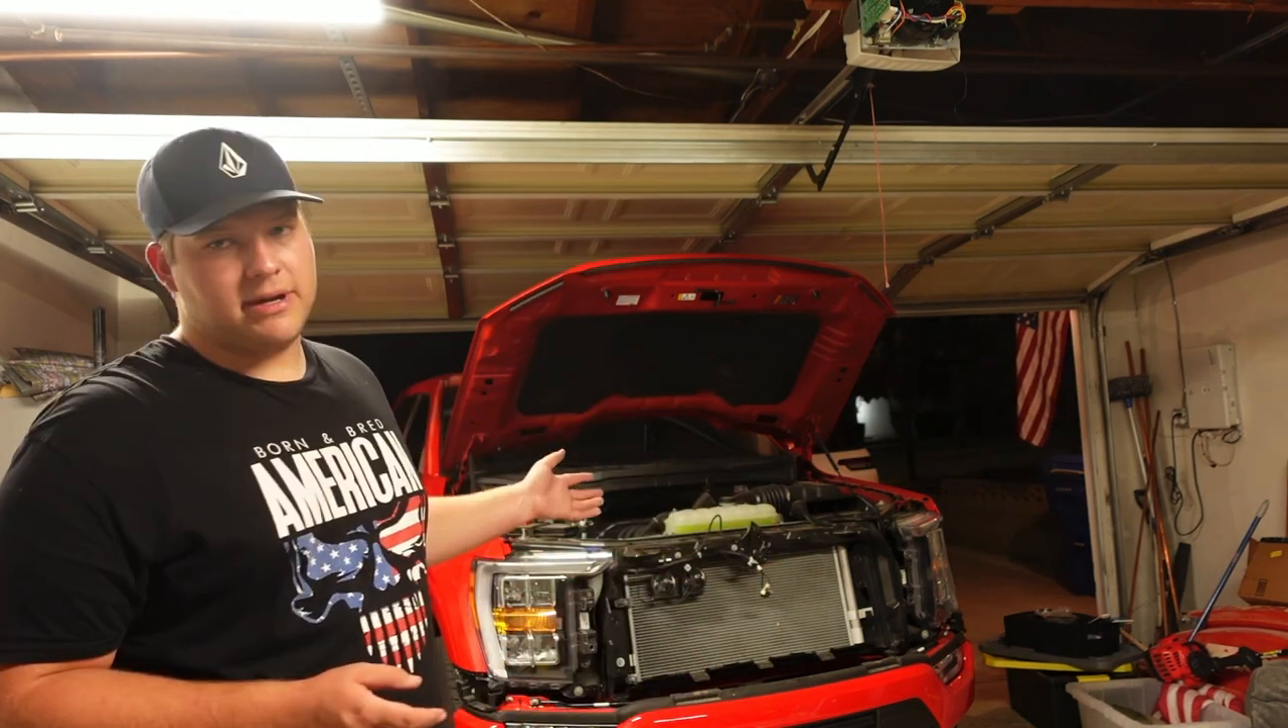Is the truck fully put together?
No.